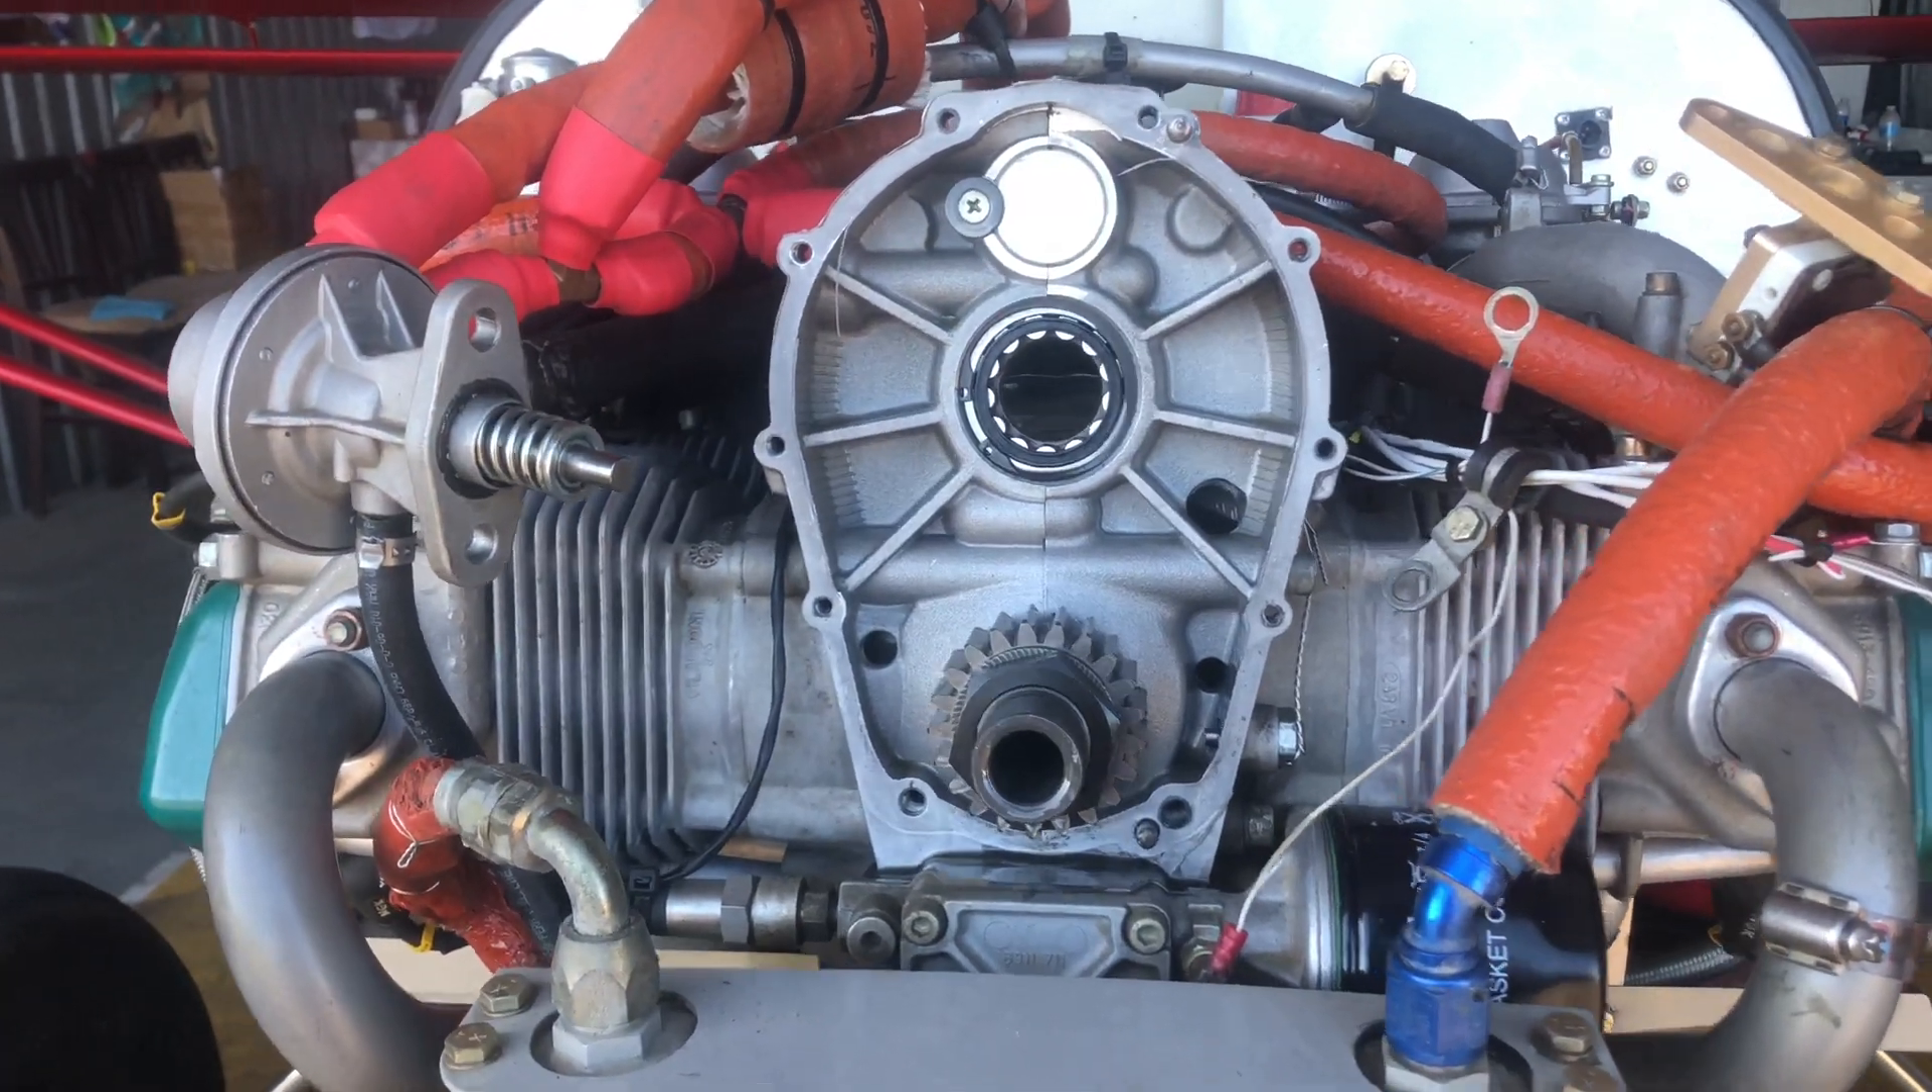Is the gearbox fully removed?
Yes.